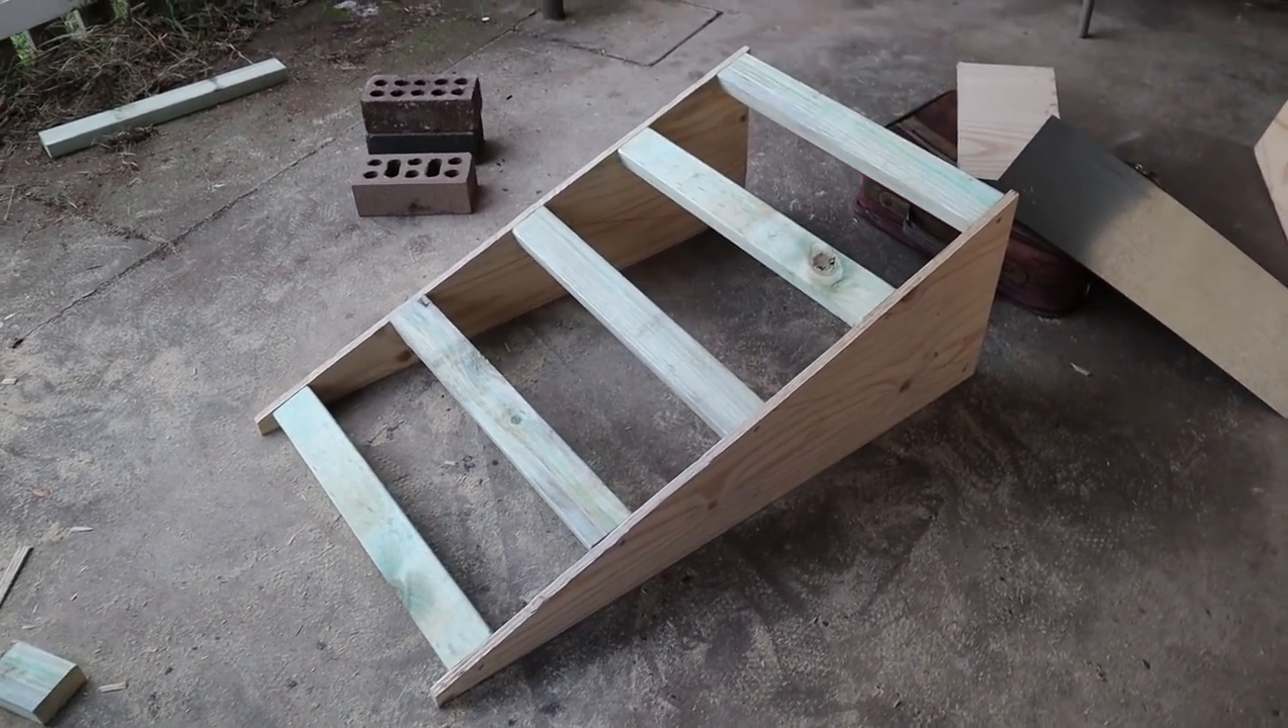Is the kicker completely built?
No.